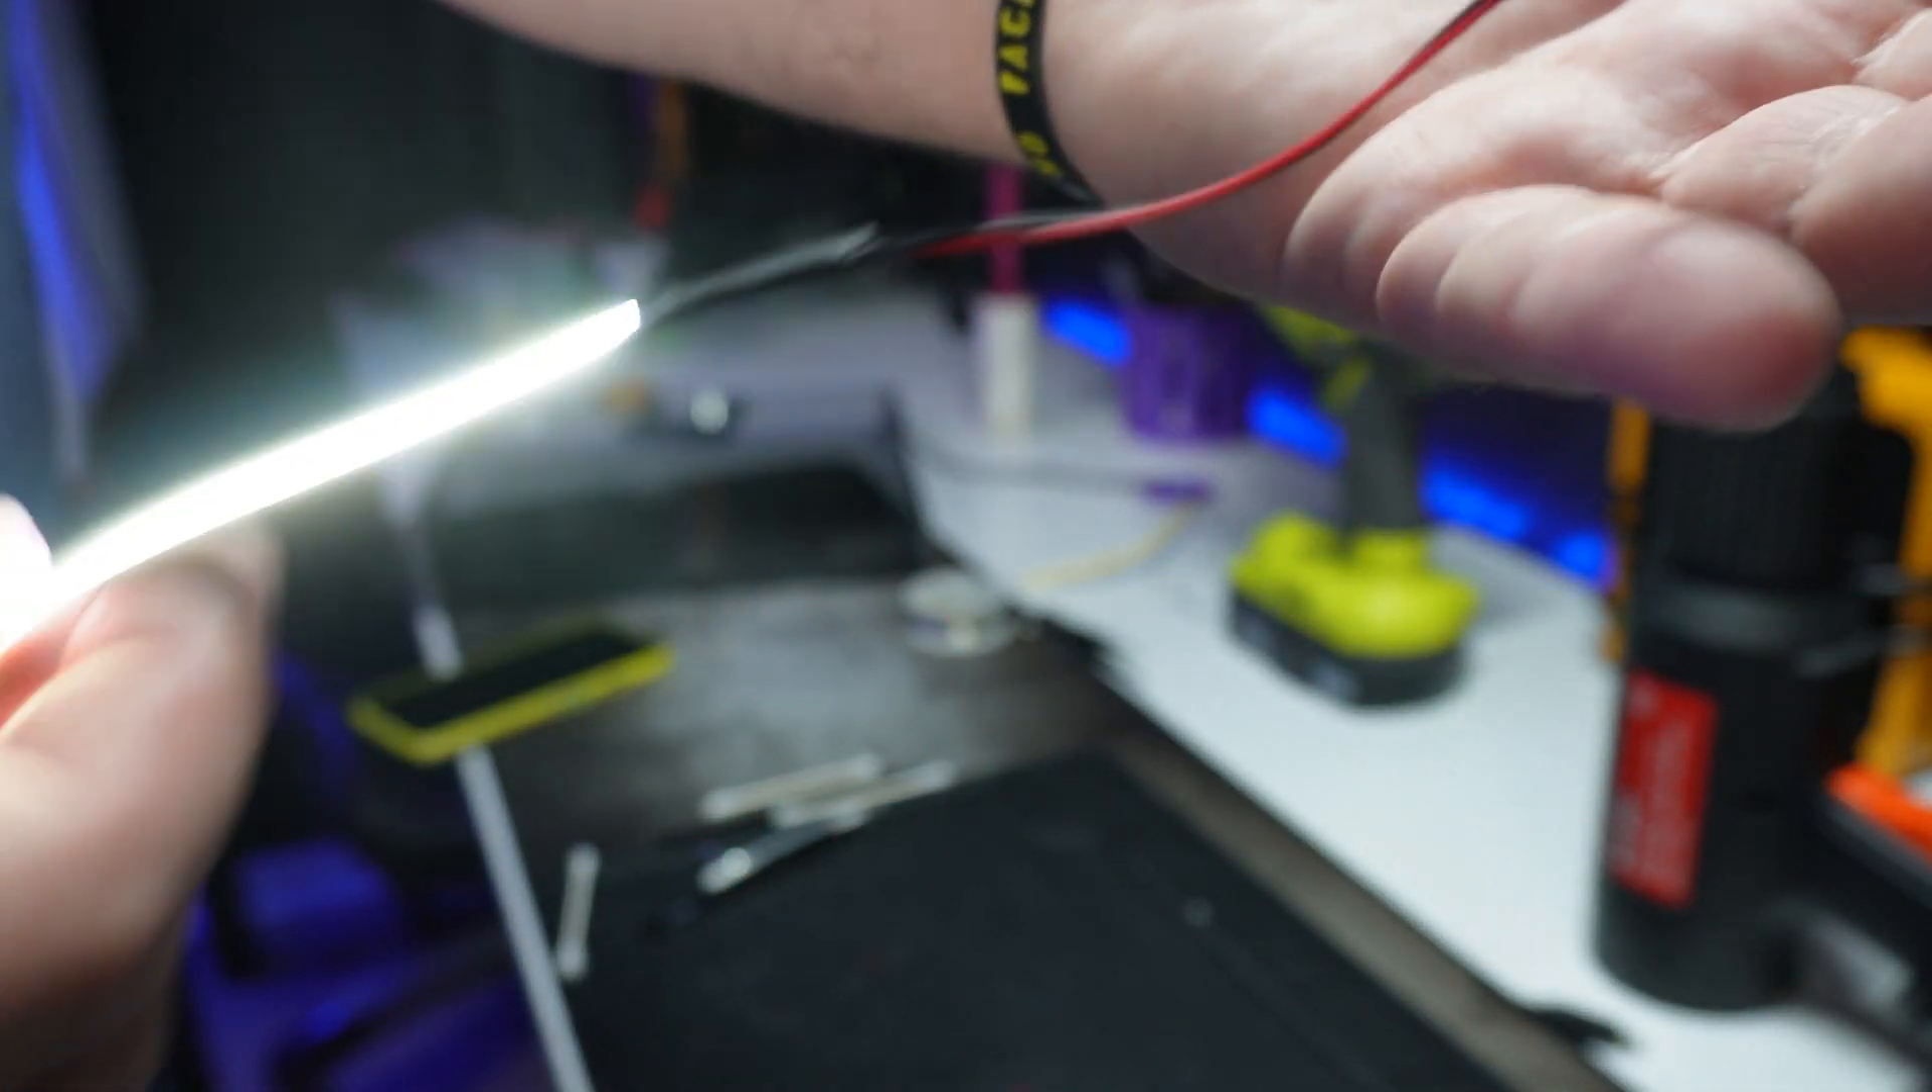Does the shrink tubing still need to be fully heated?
No.